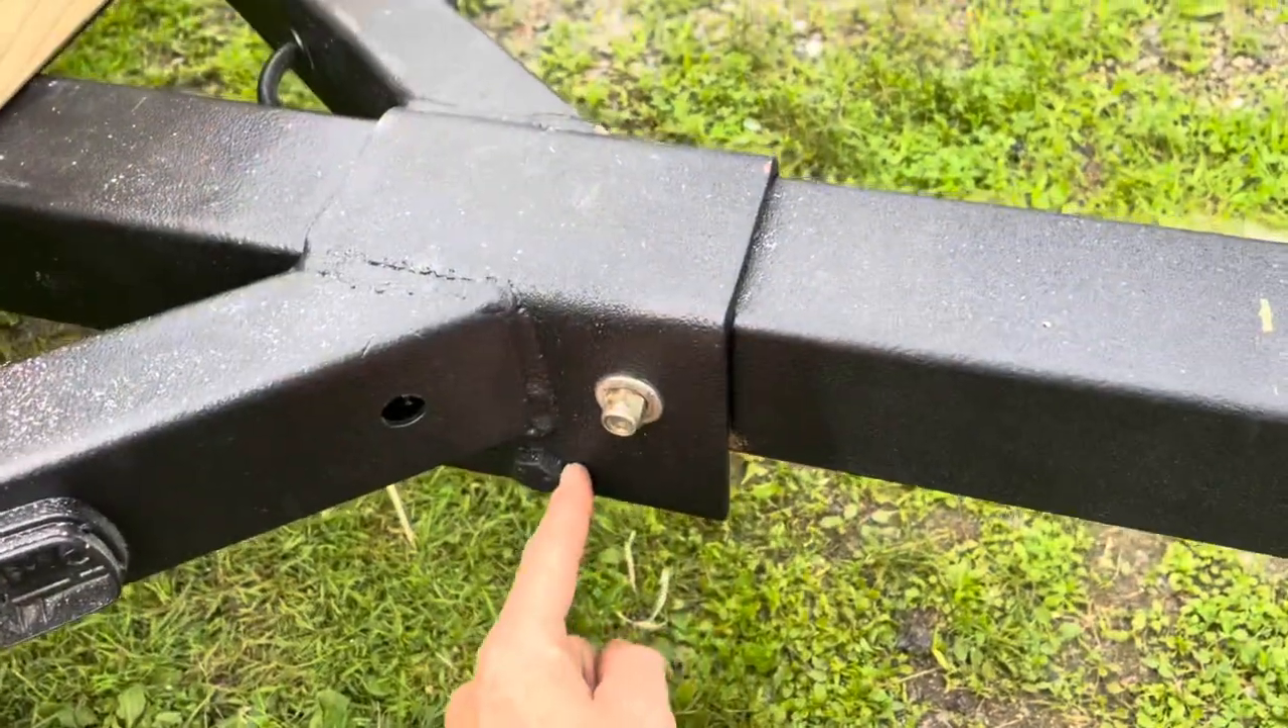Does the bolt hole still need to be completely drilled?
No.